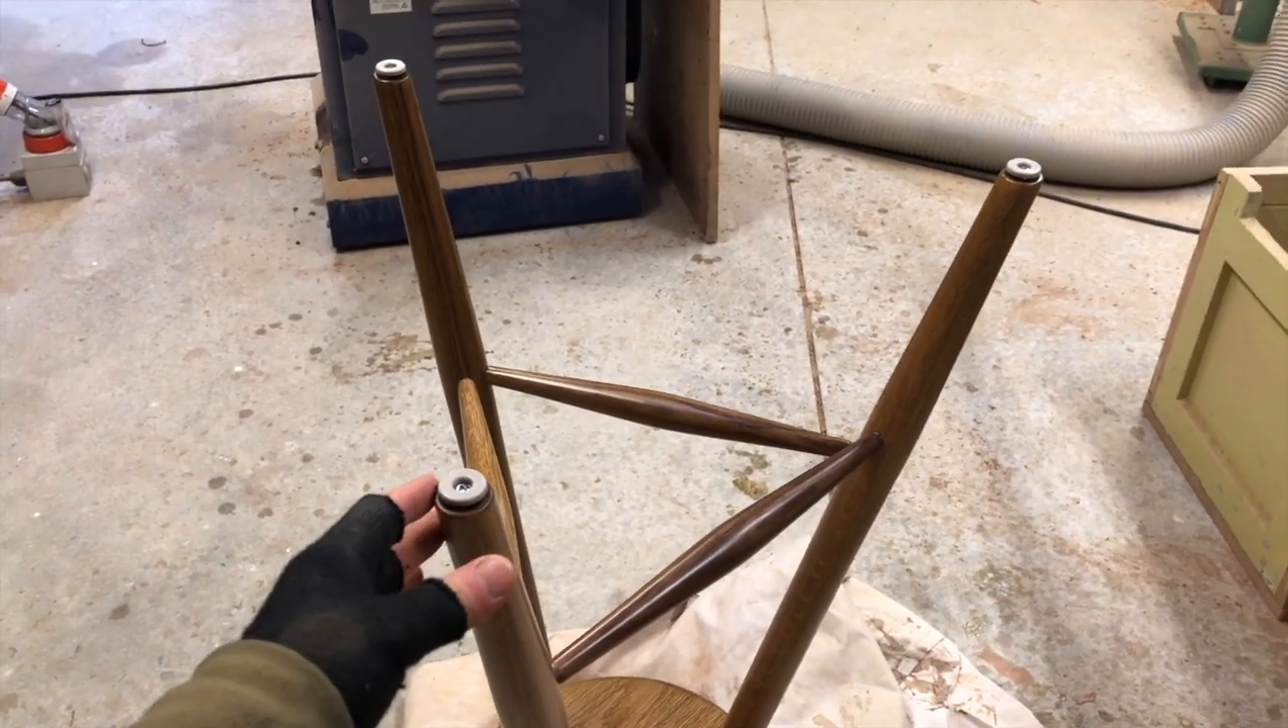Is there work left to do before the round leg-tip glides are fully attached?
No.